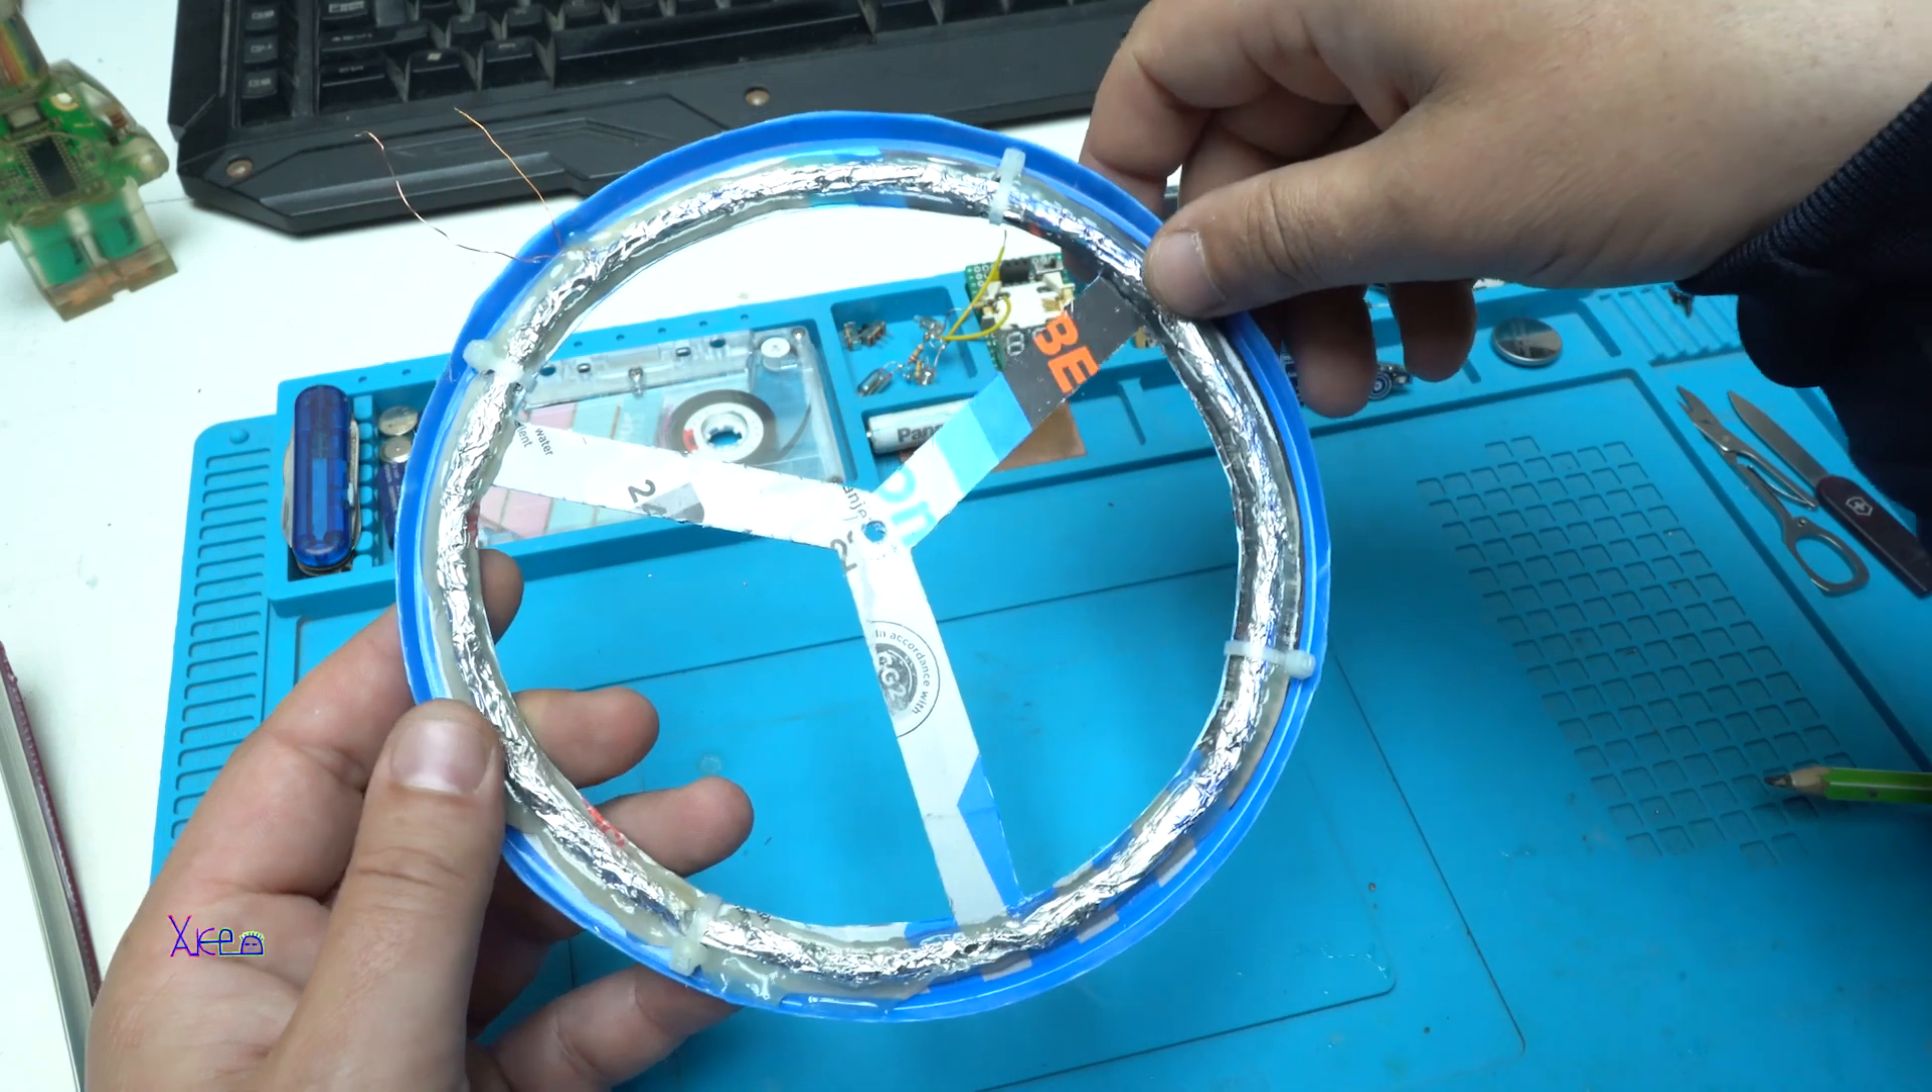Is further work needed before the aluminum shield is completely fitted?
No.